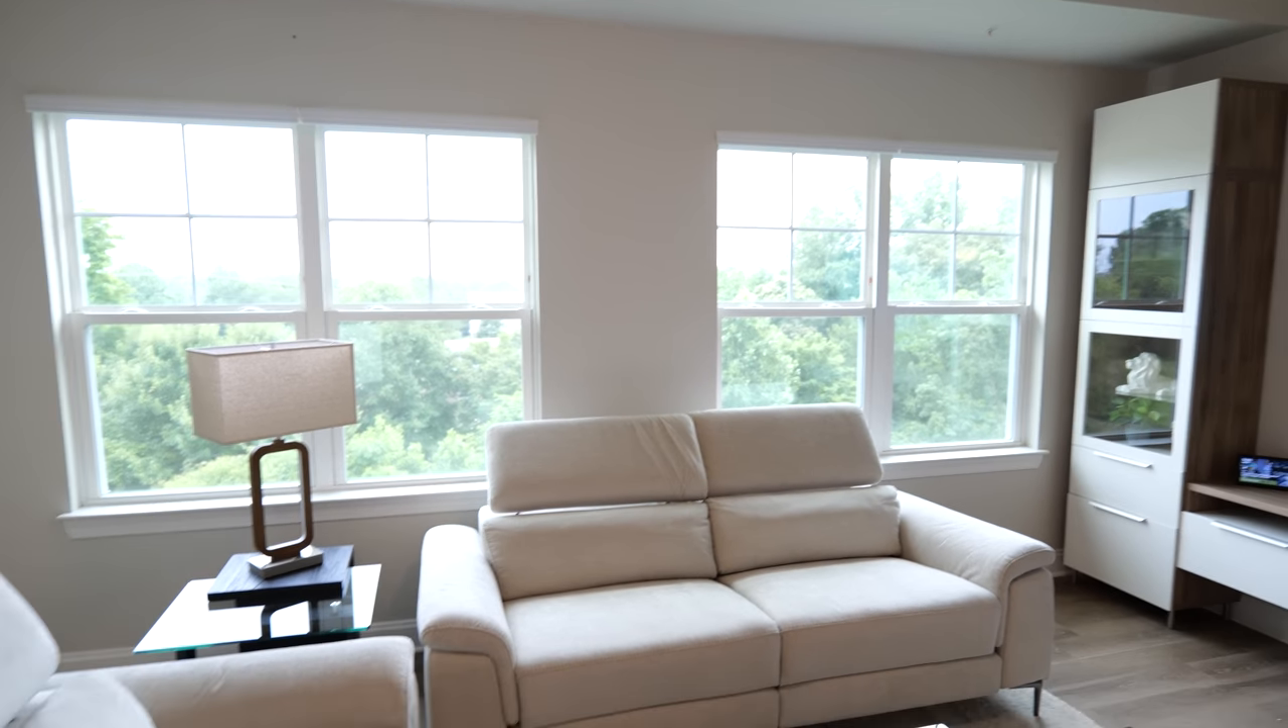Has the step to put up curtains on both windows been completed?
No.